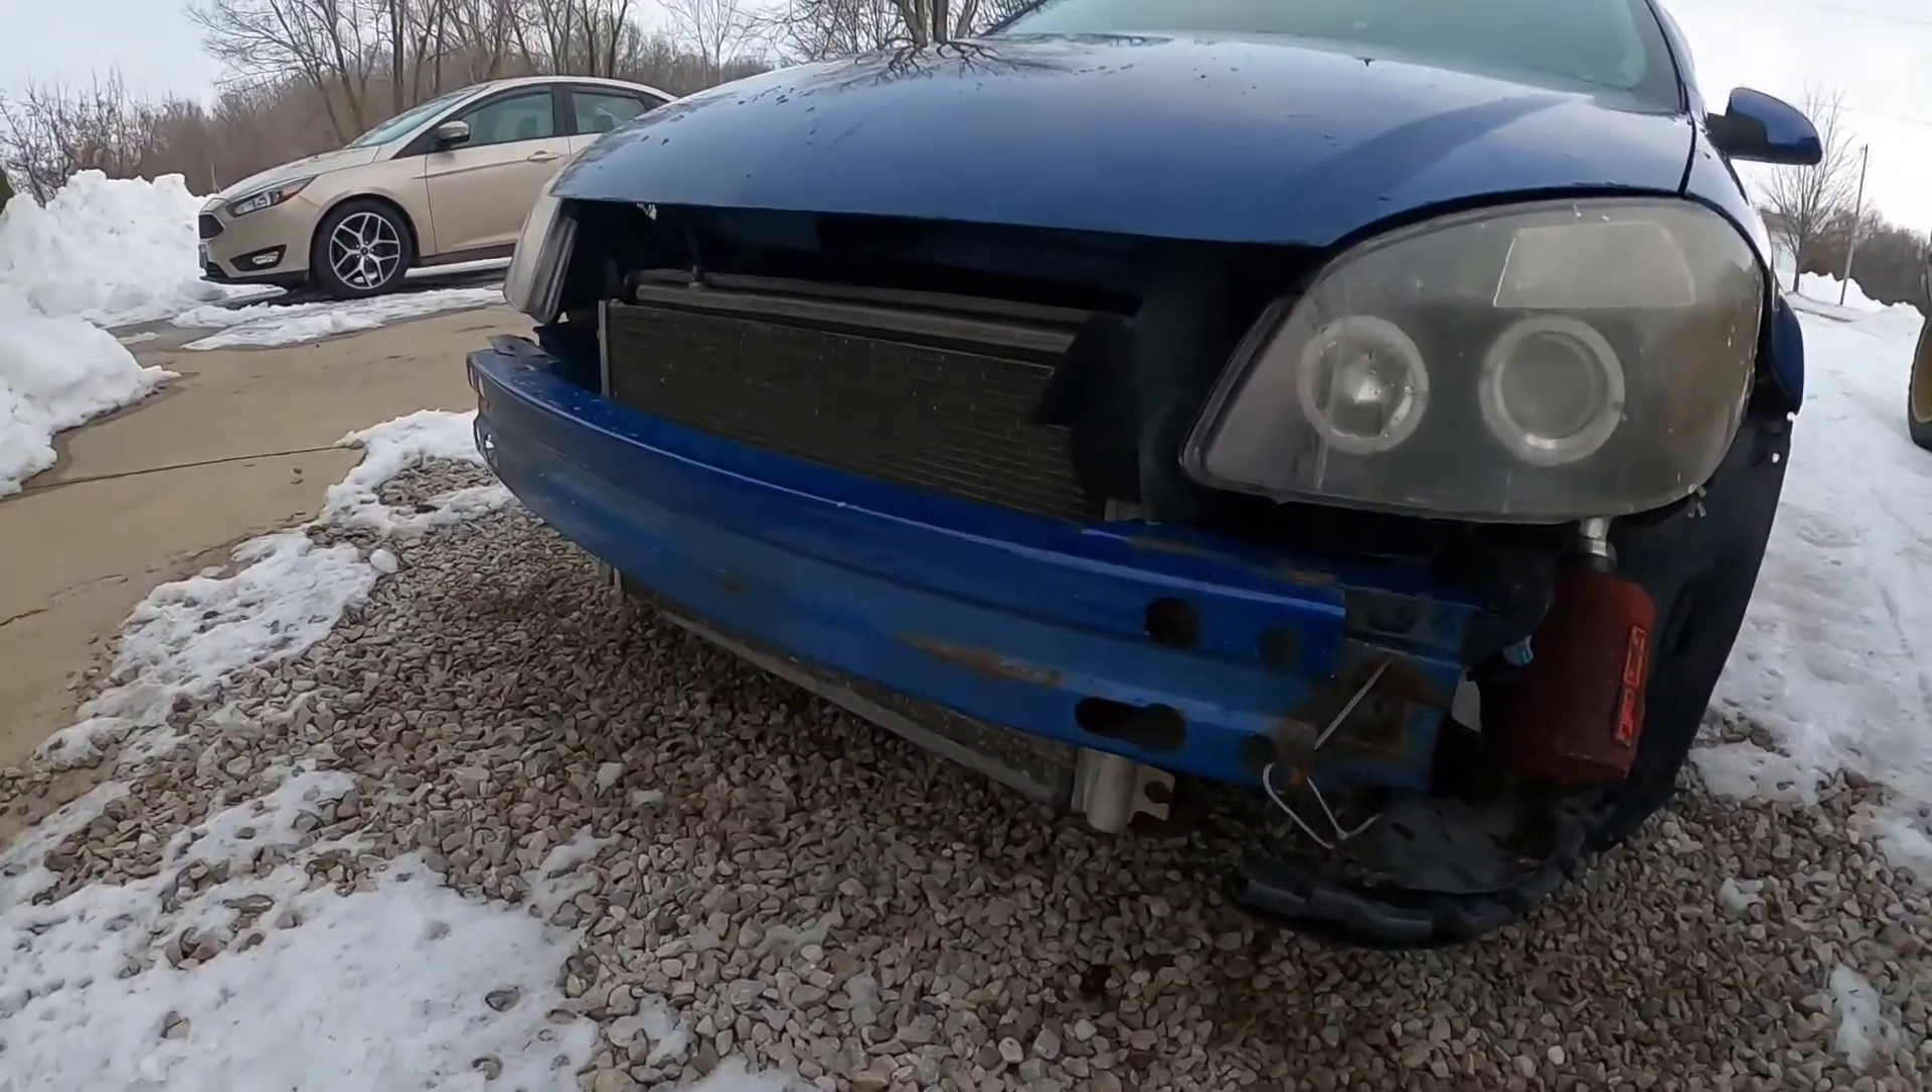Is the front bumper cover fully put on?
No.